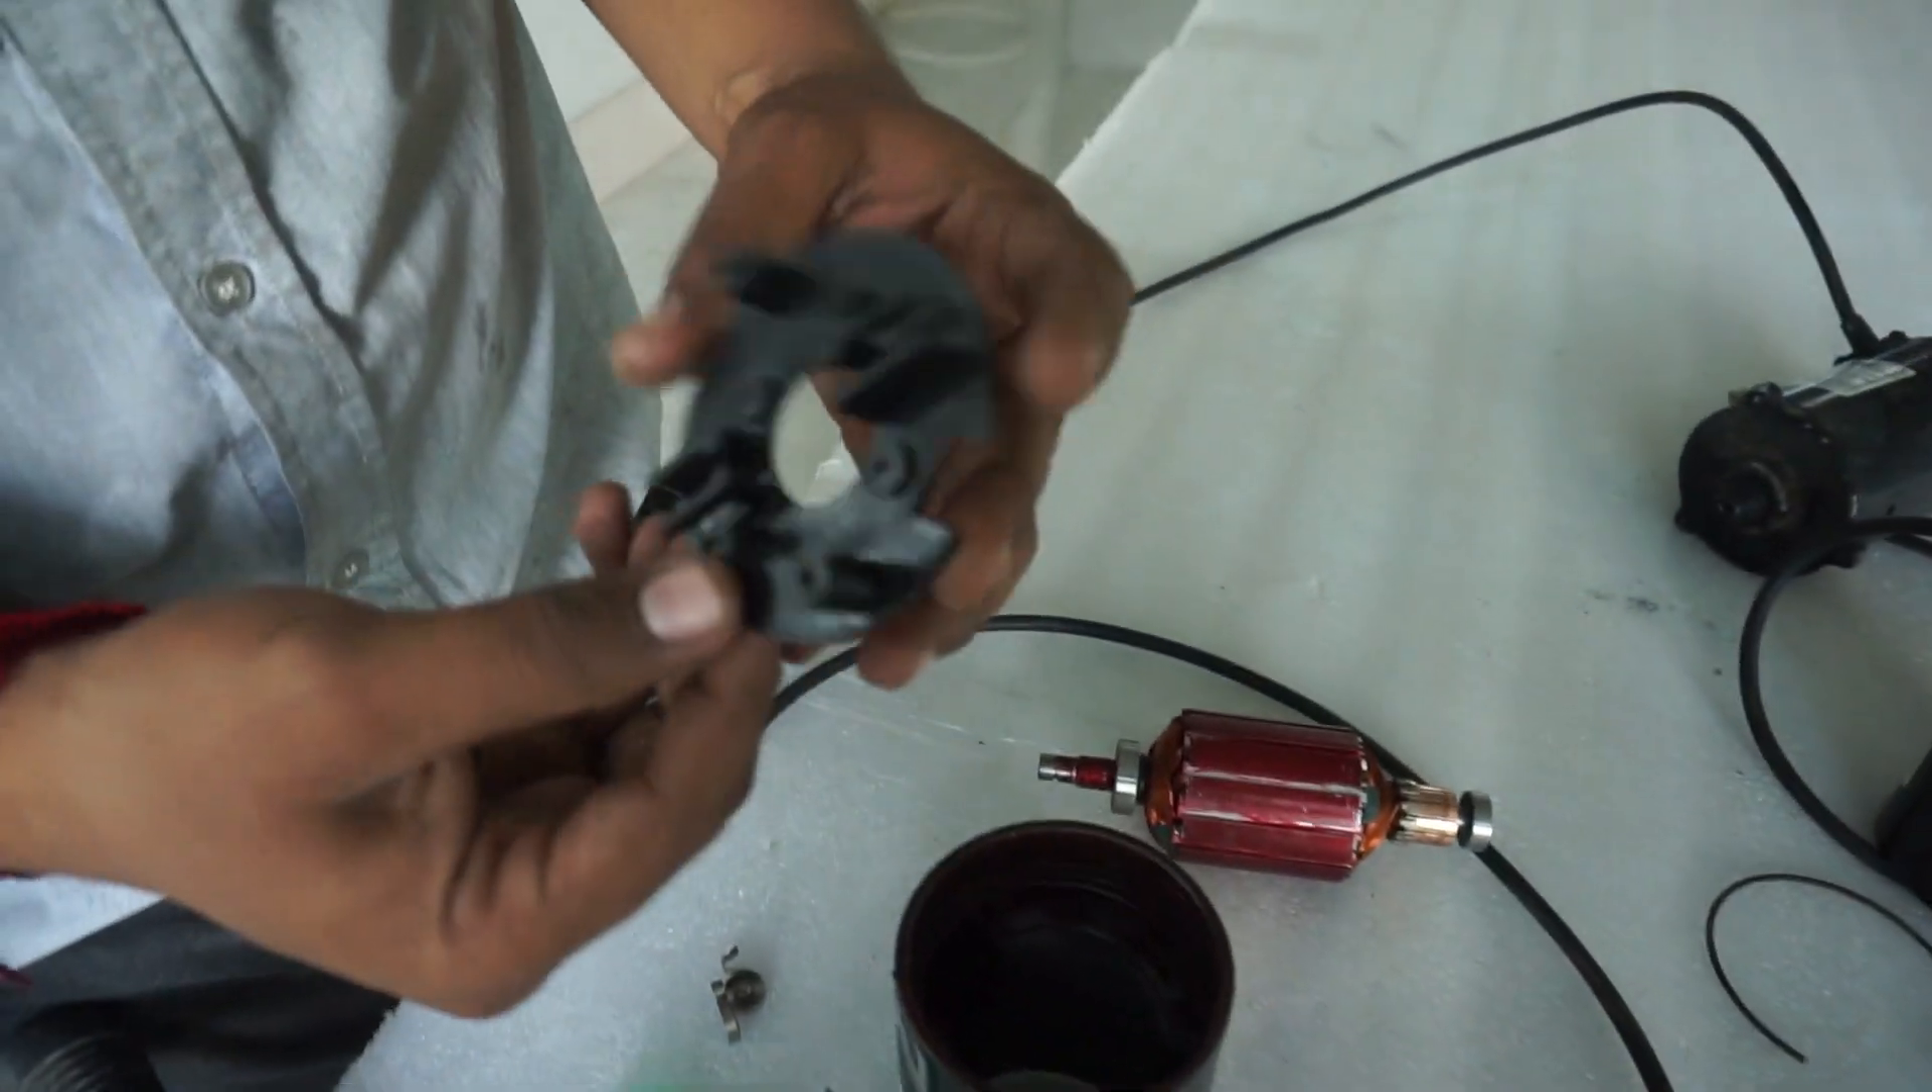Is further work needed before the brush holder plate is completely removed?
No.